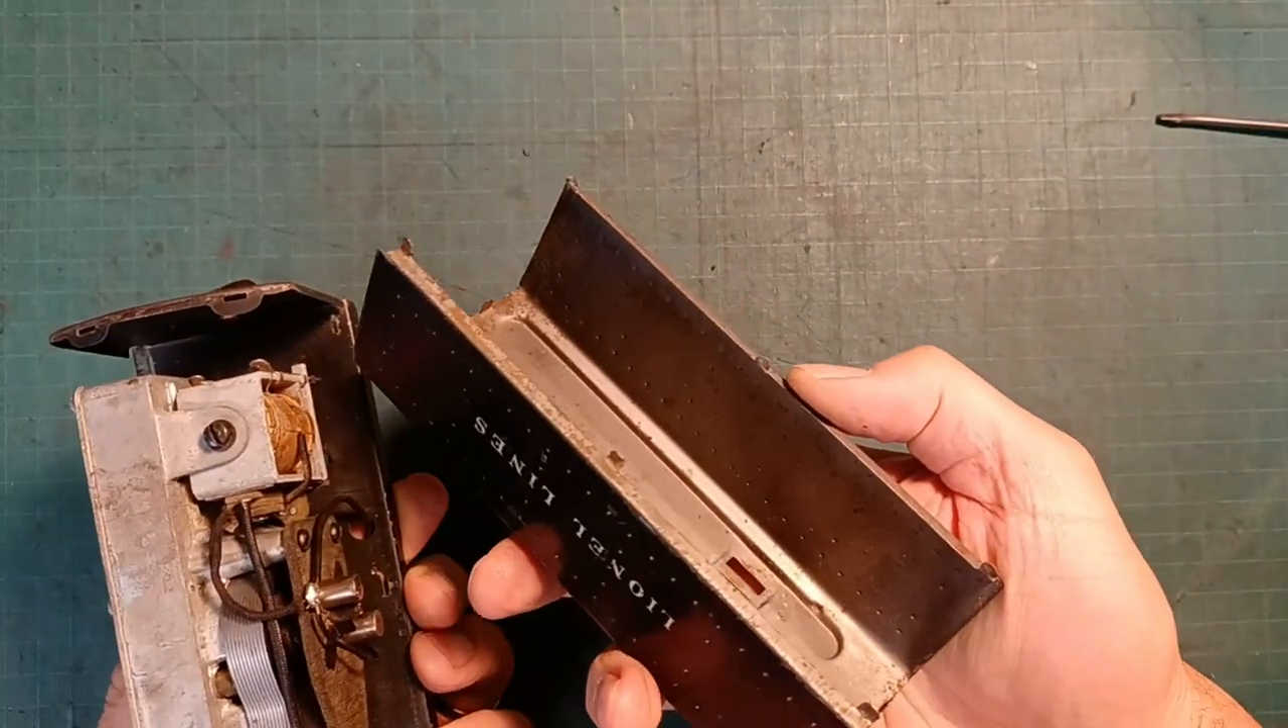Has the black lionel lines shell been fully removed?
Yes.